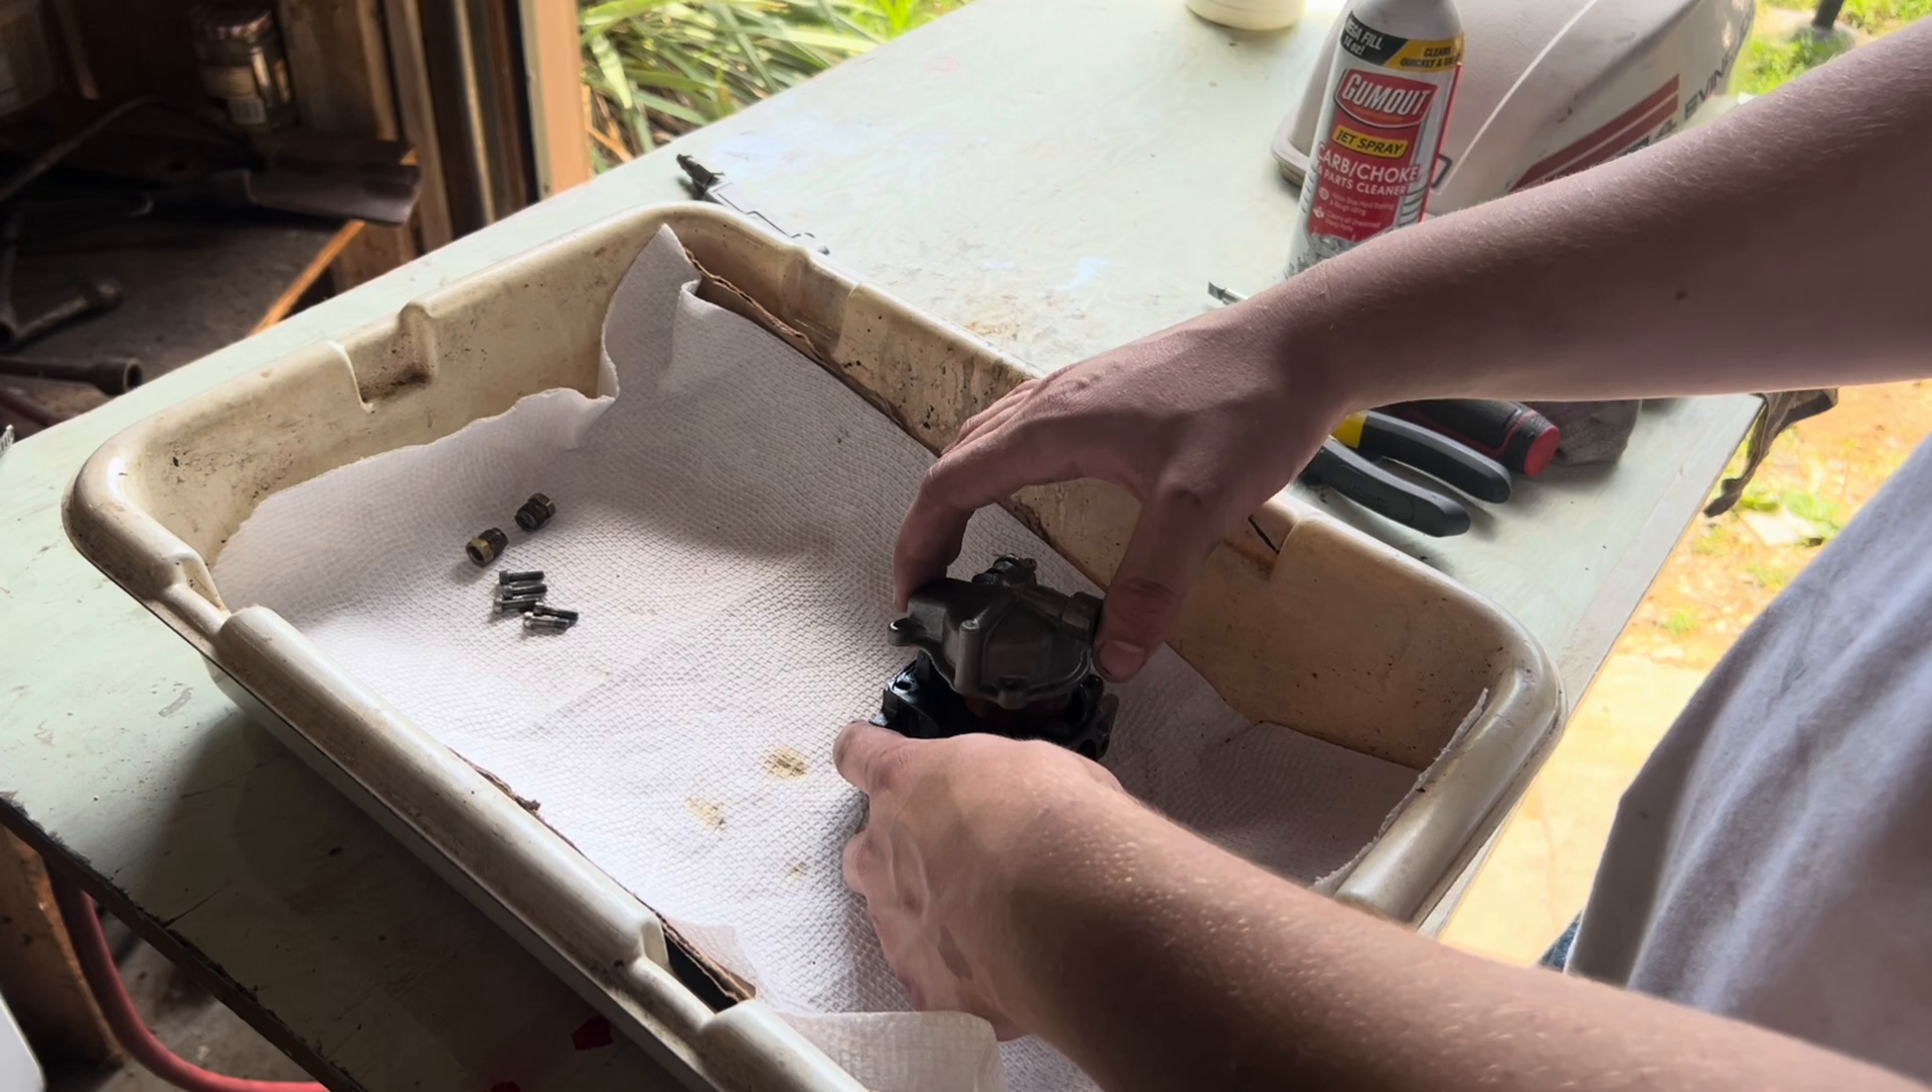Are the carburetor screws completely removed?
Yes.